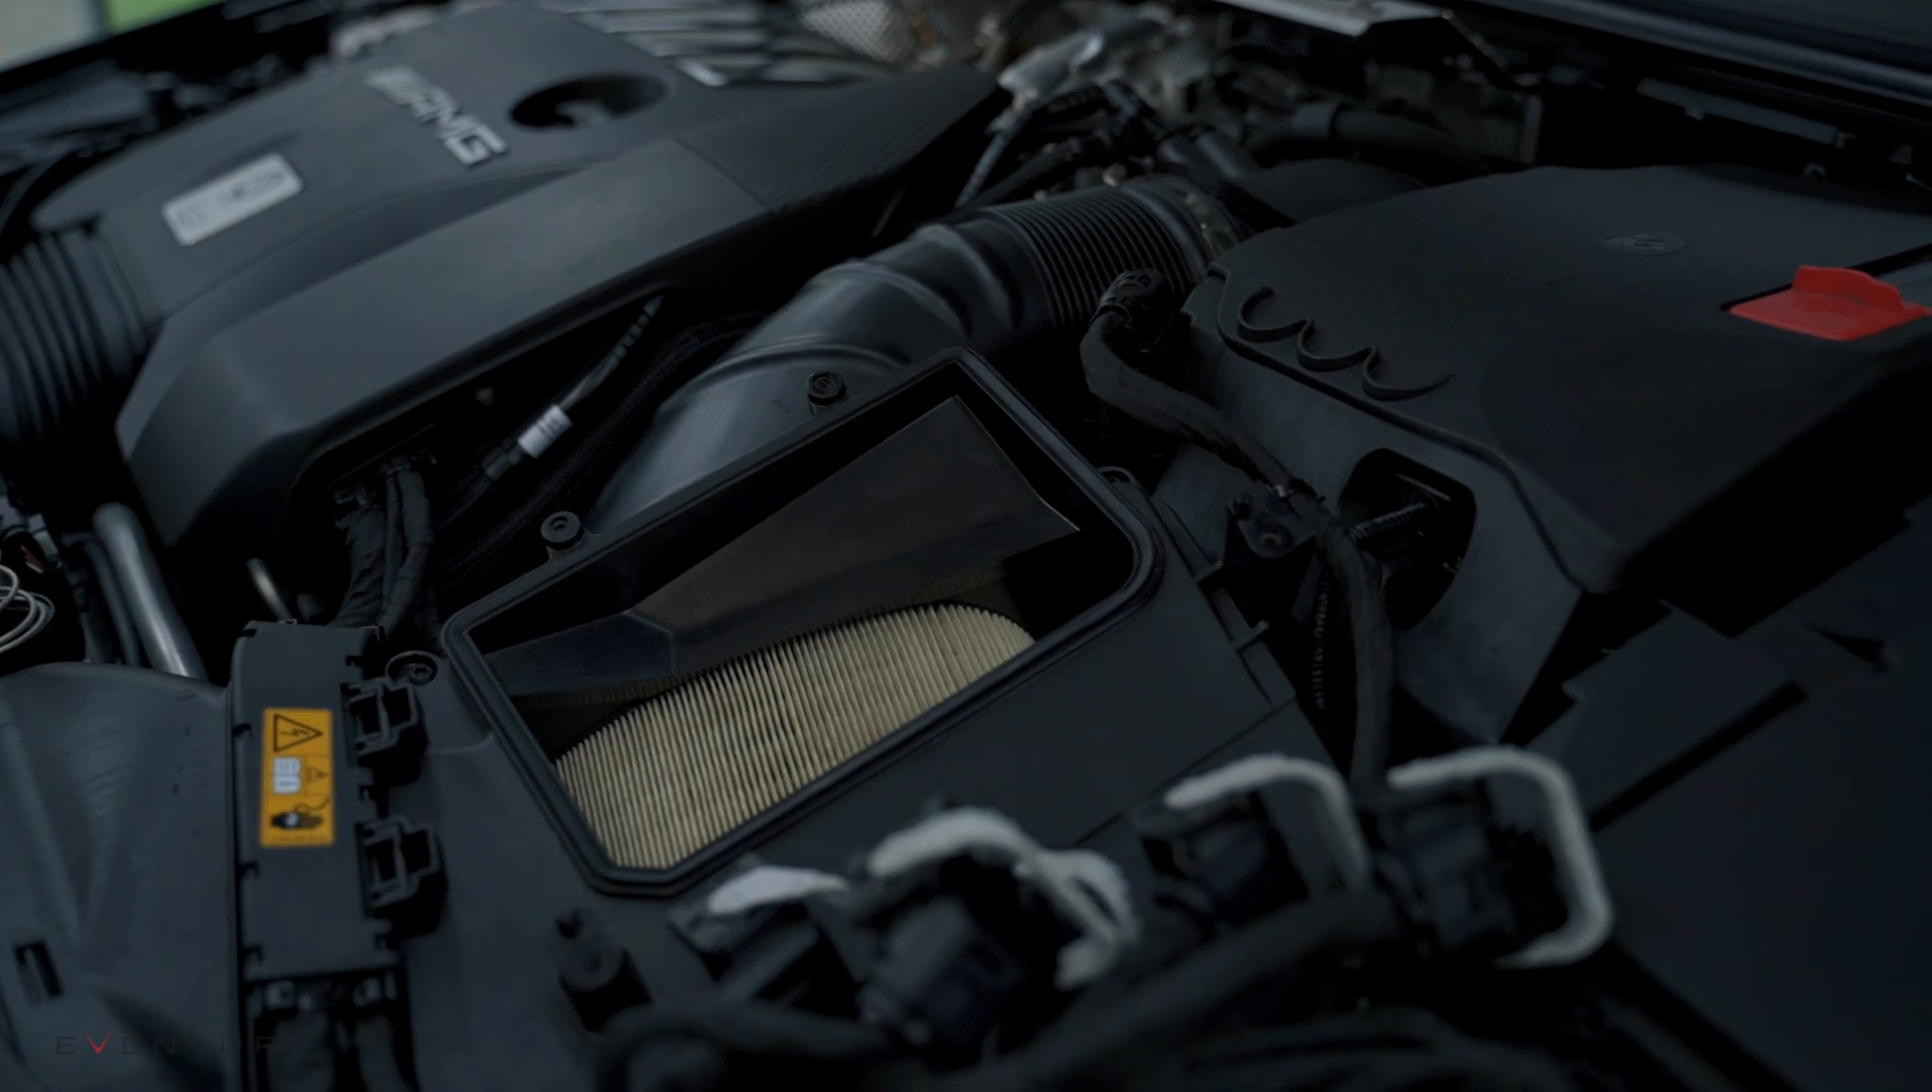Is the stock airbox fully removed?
No.